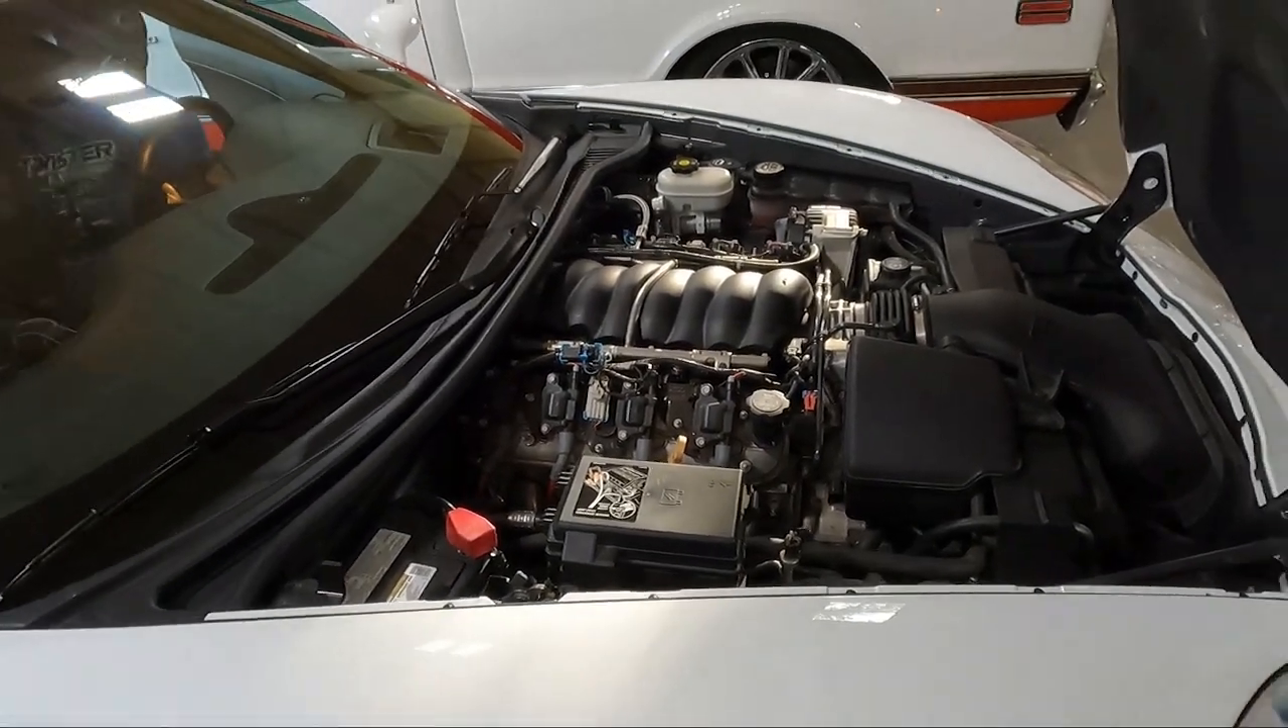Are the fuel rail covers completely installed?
No.